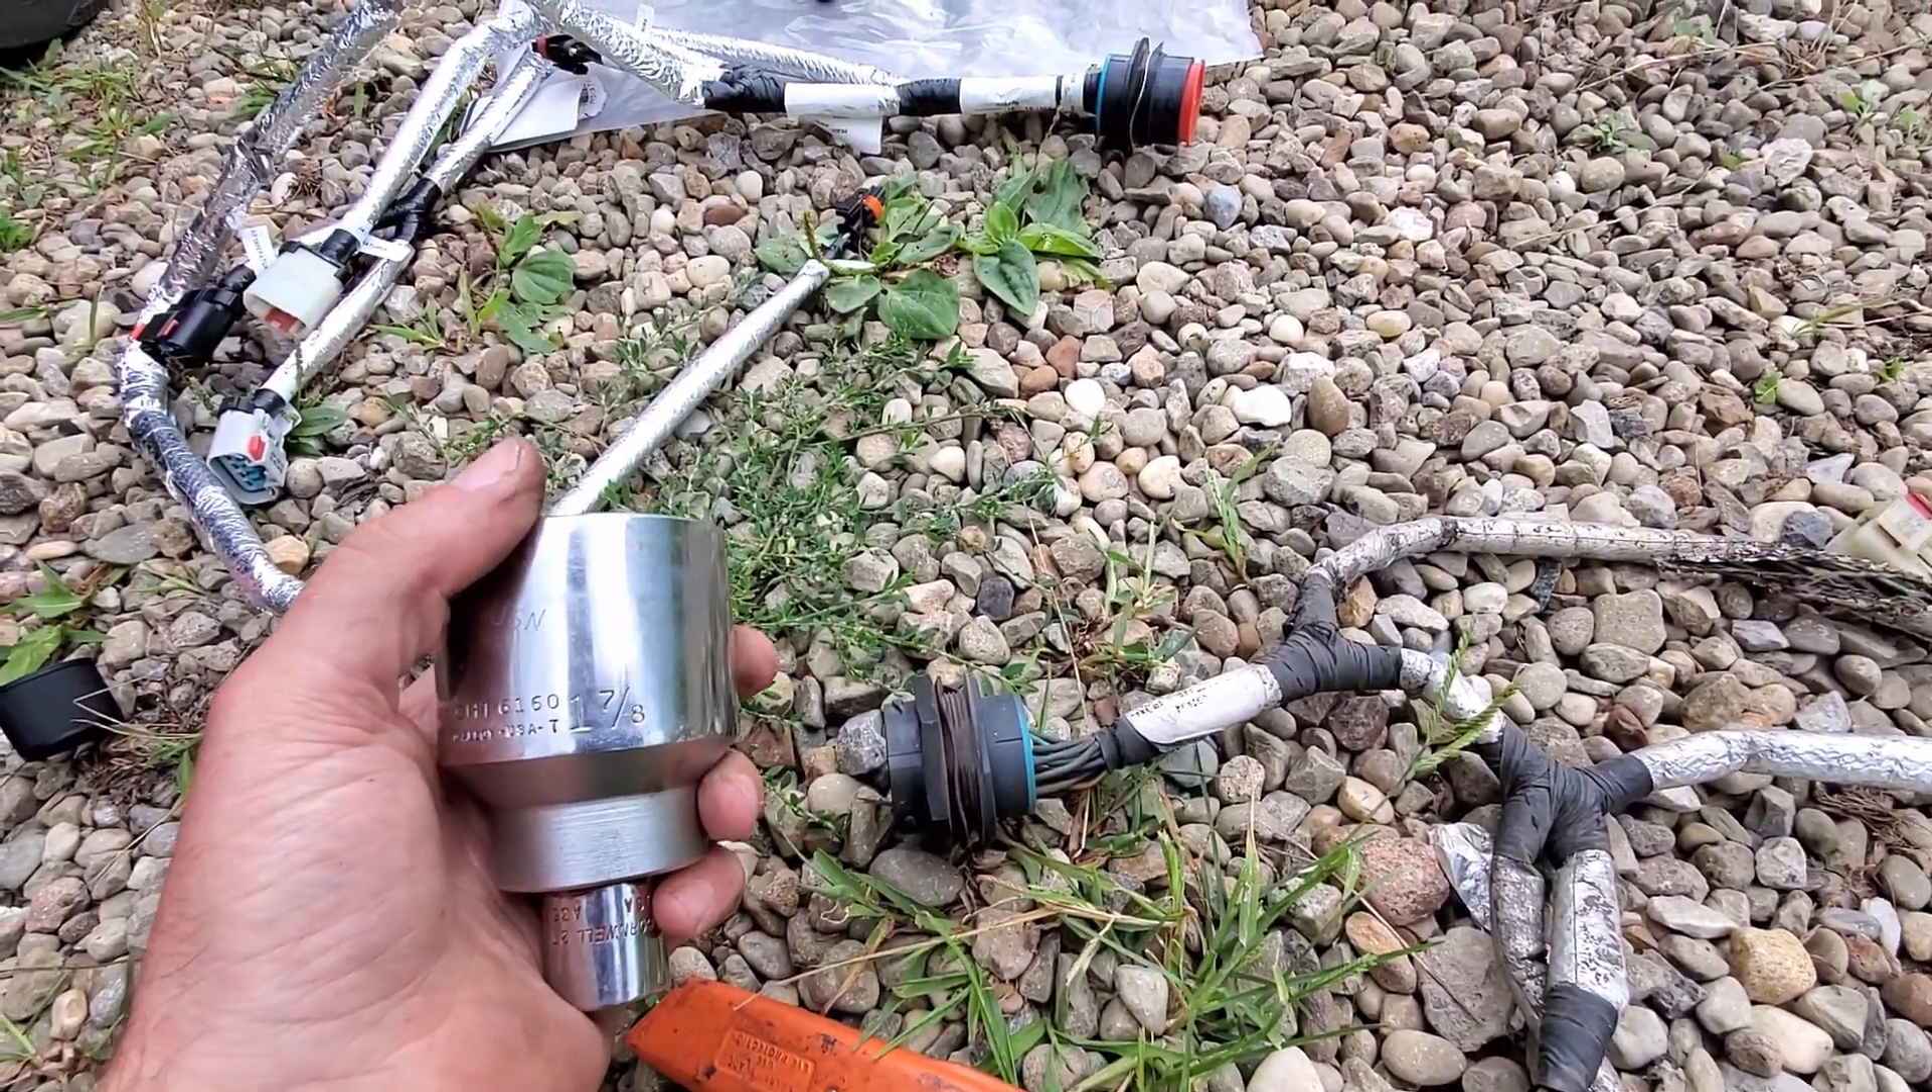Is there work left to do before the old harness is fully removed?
No.